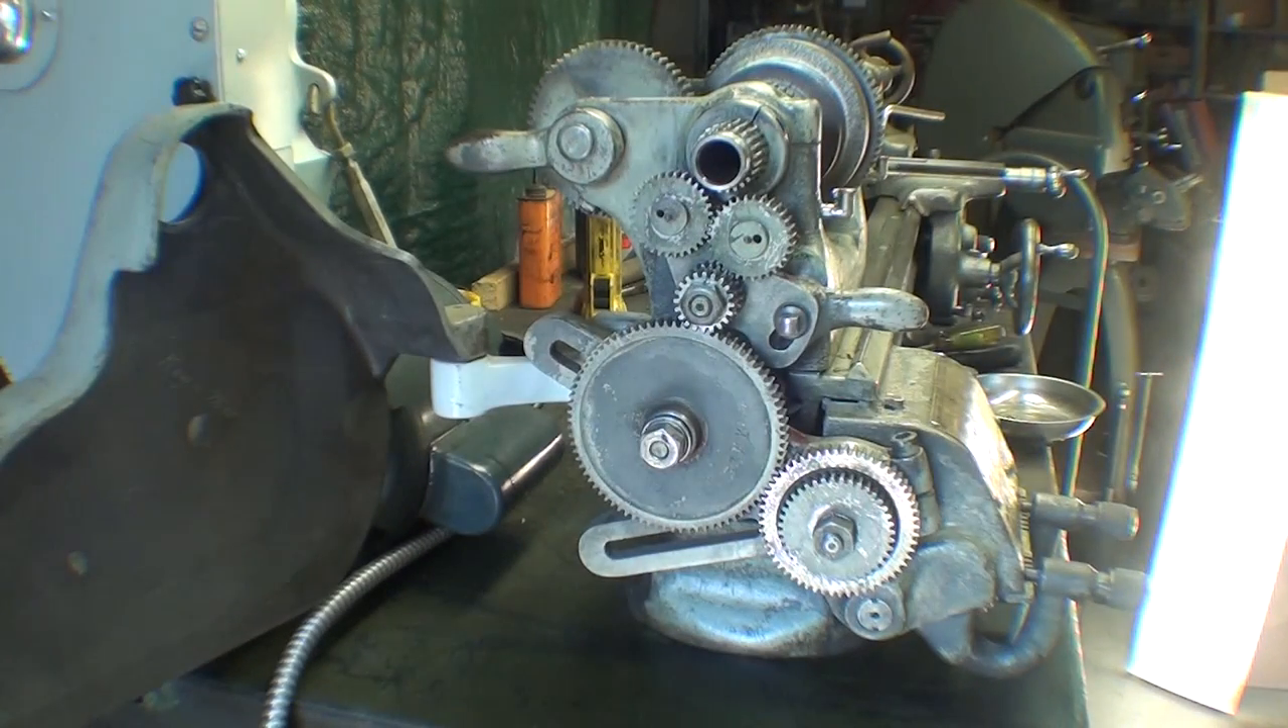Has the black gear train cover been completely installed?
No.